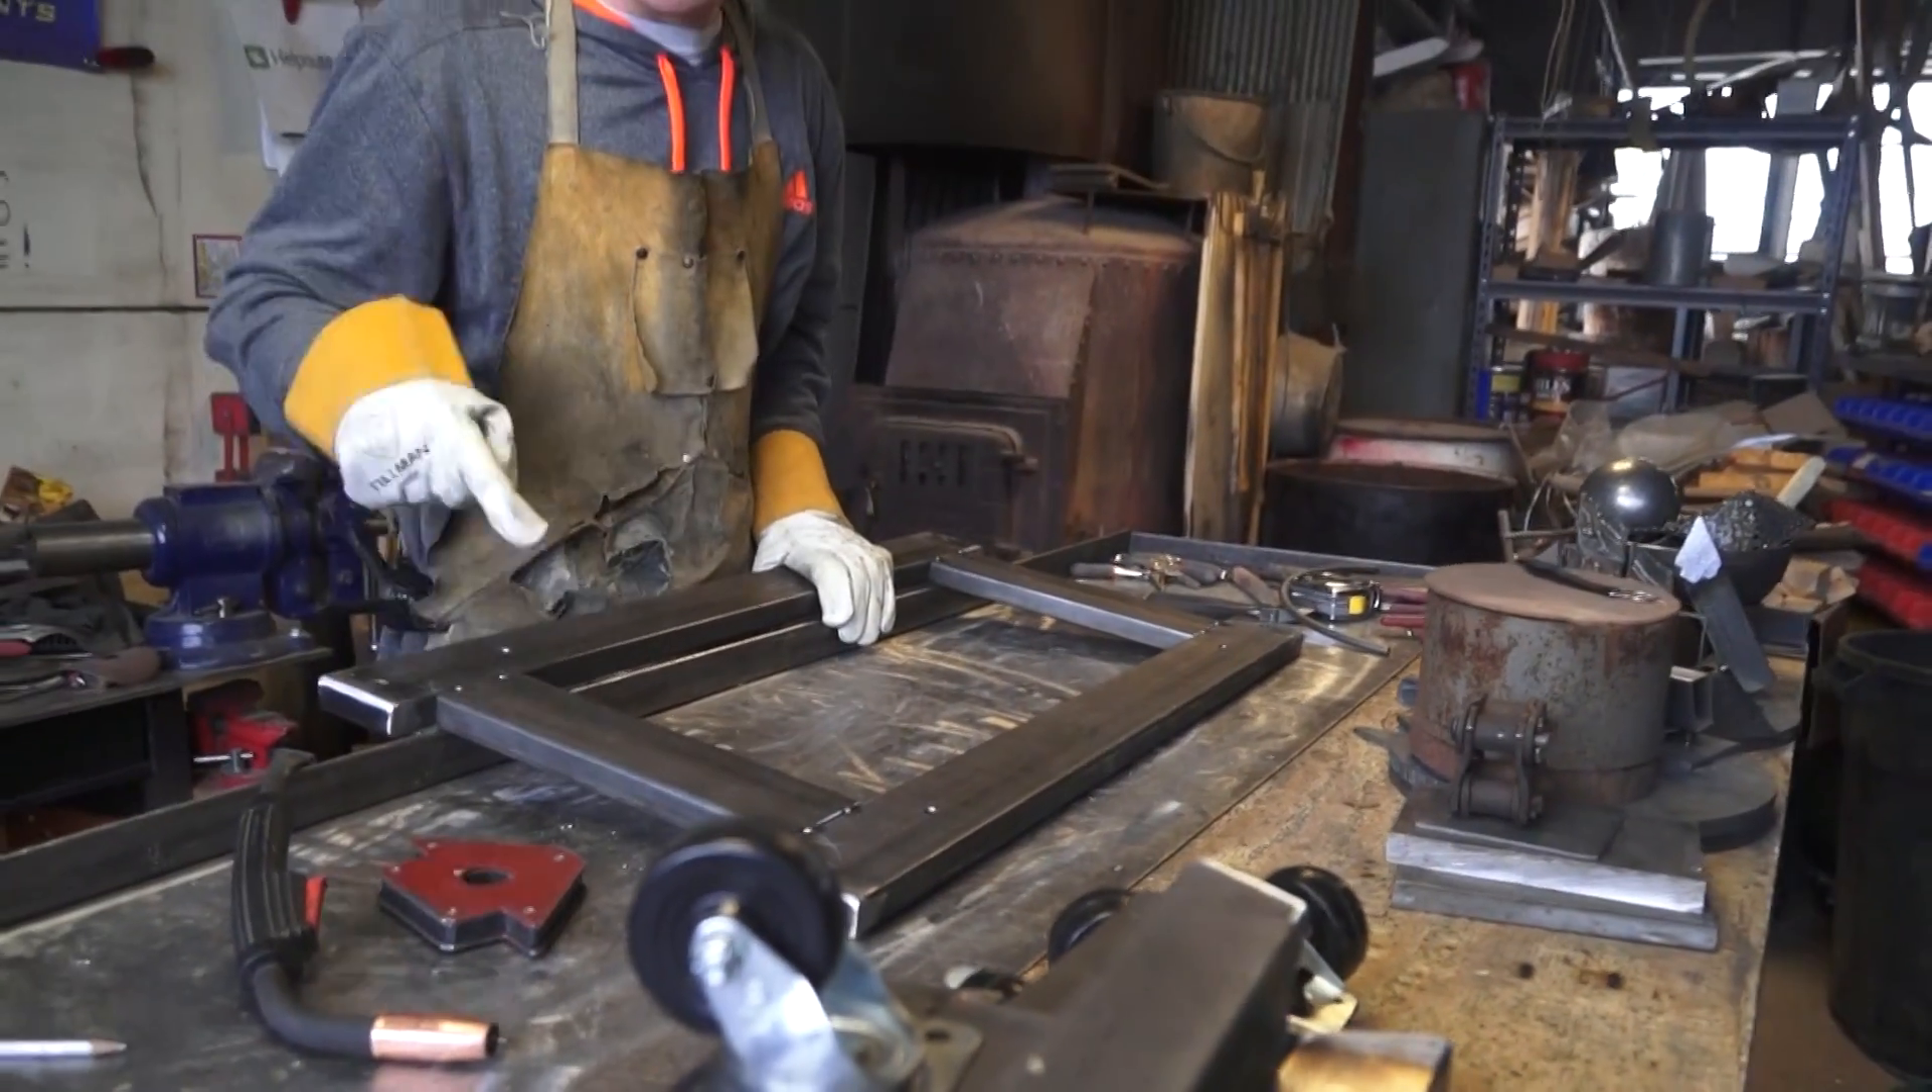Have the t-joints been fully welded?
No.